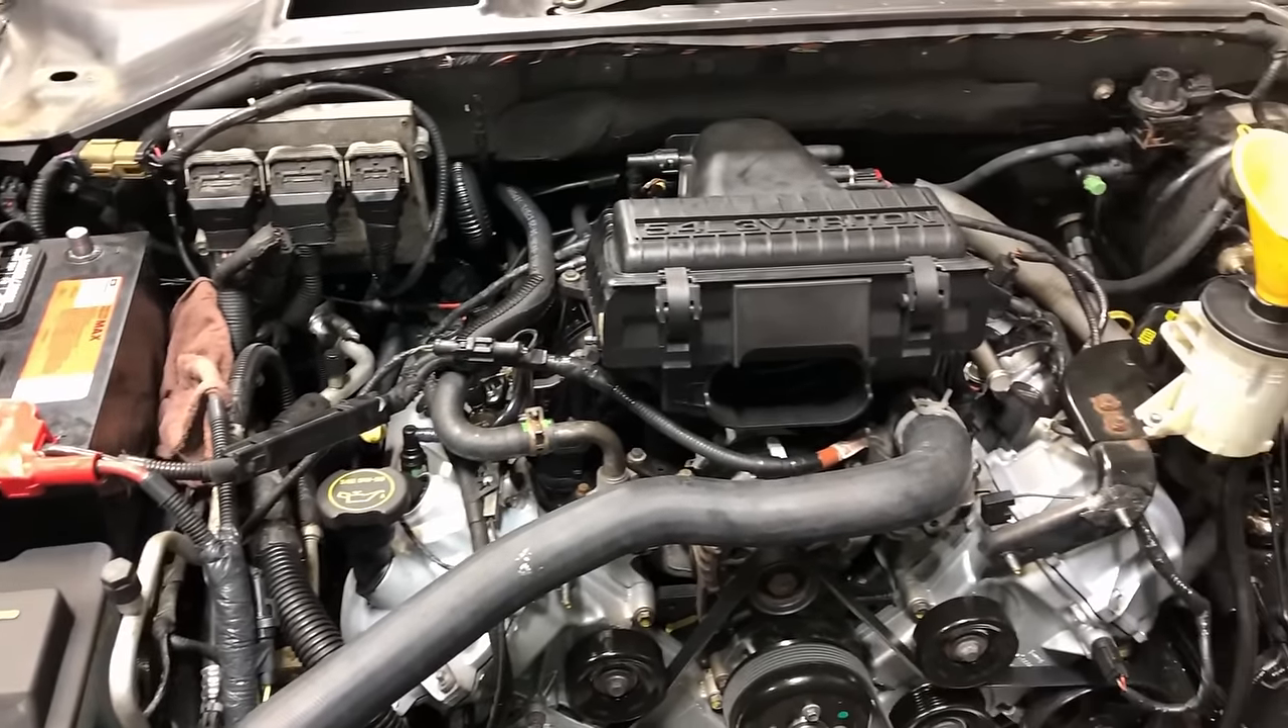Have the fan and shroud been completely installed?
No.